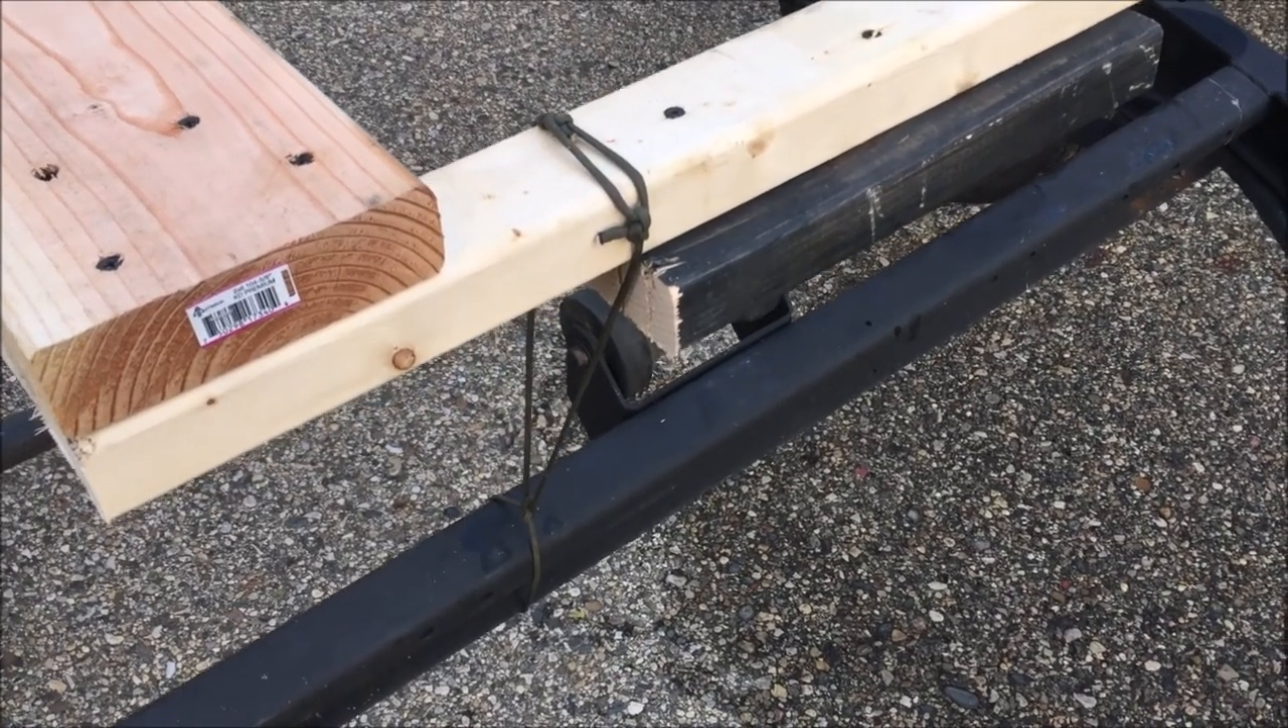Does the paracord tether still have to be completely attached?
No.